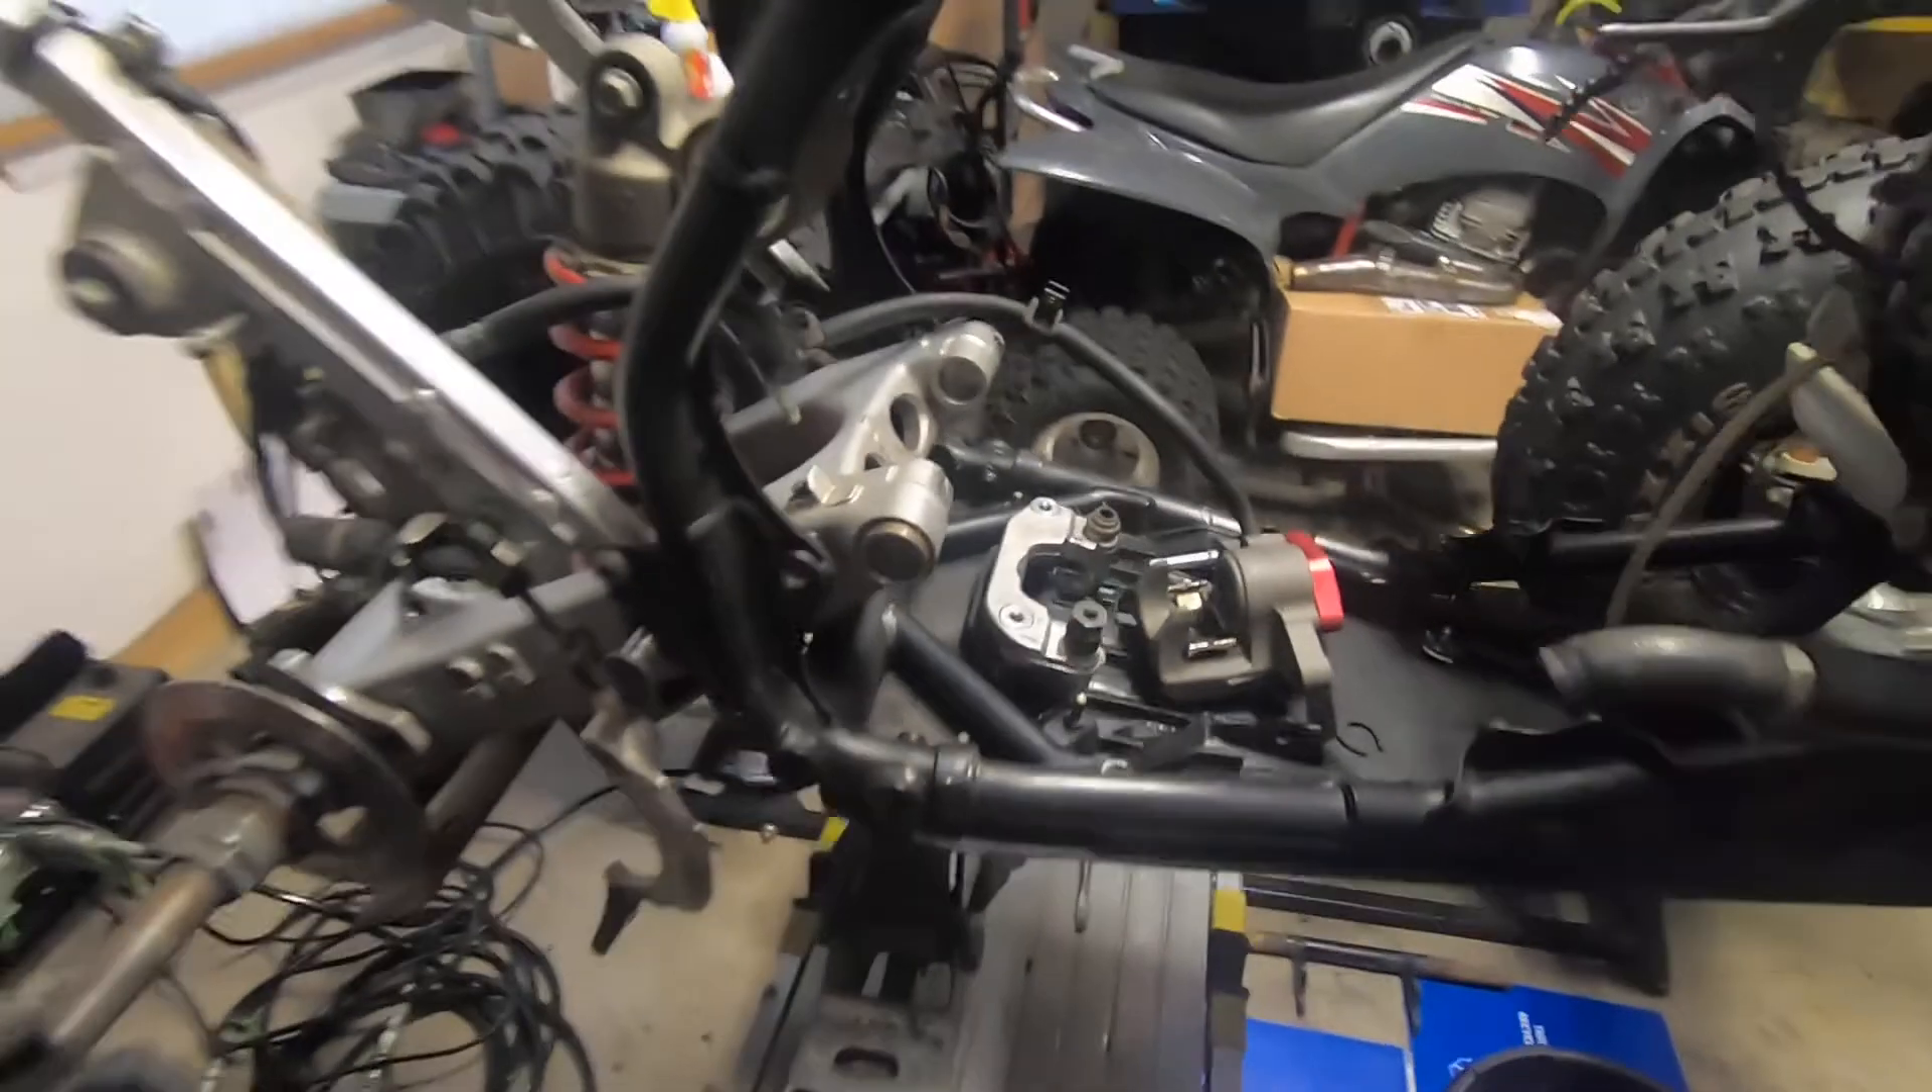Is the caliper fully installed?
No.